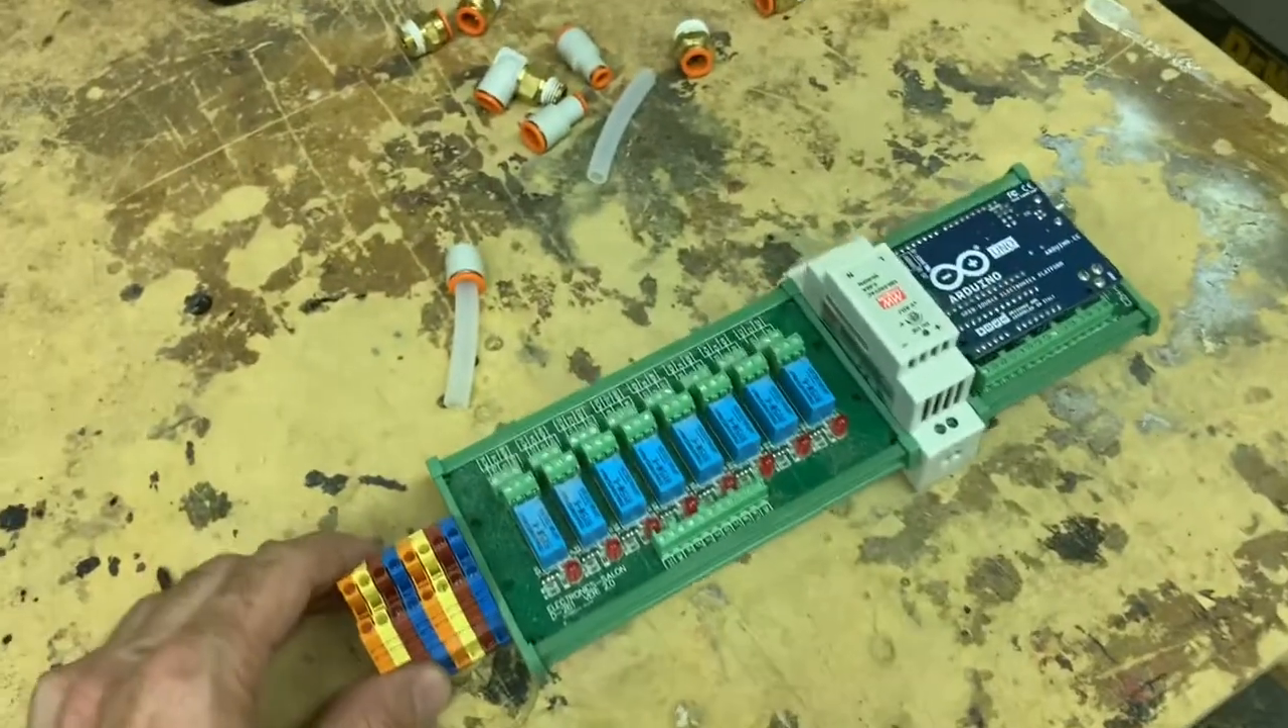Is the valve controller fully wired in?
No.